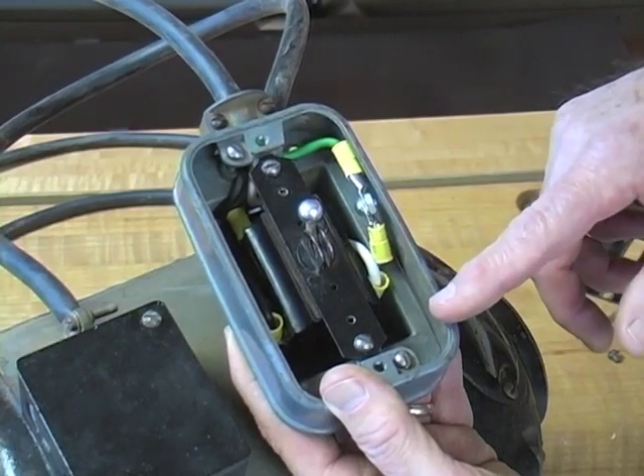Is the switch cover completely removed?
Yes.